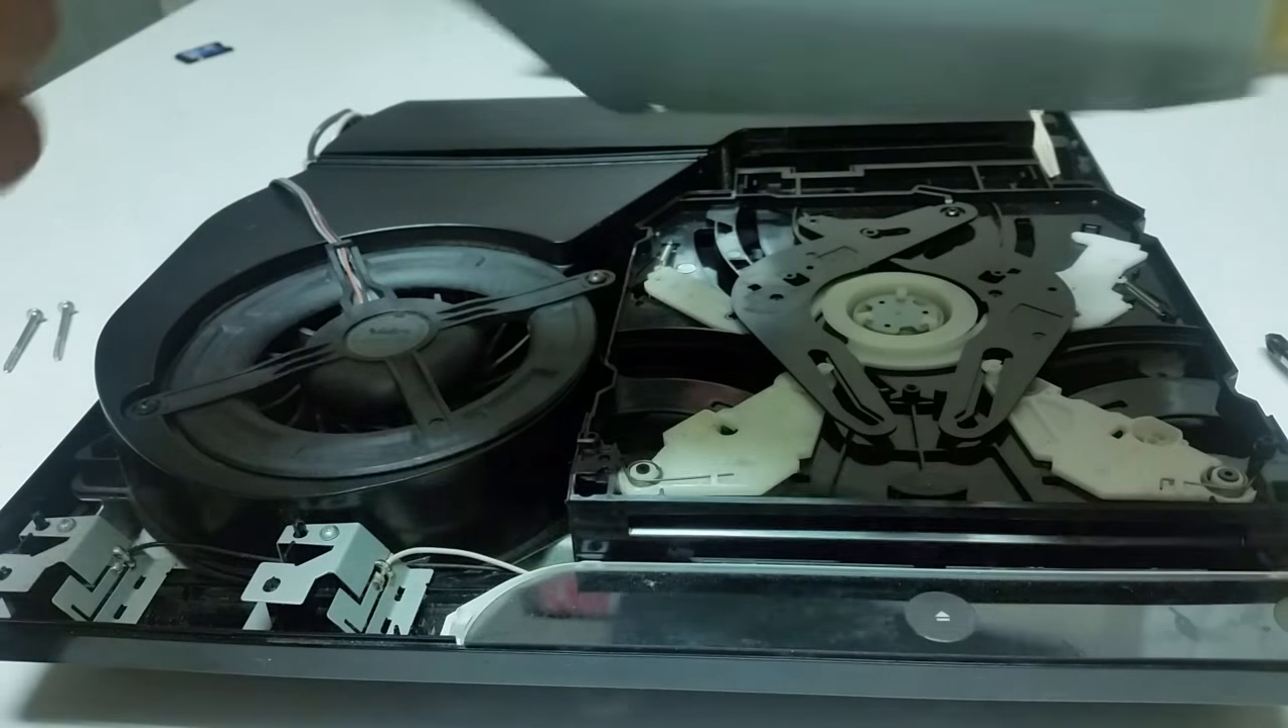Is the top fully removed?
Yes.